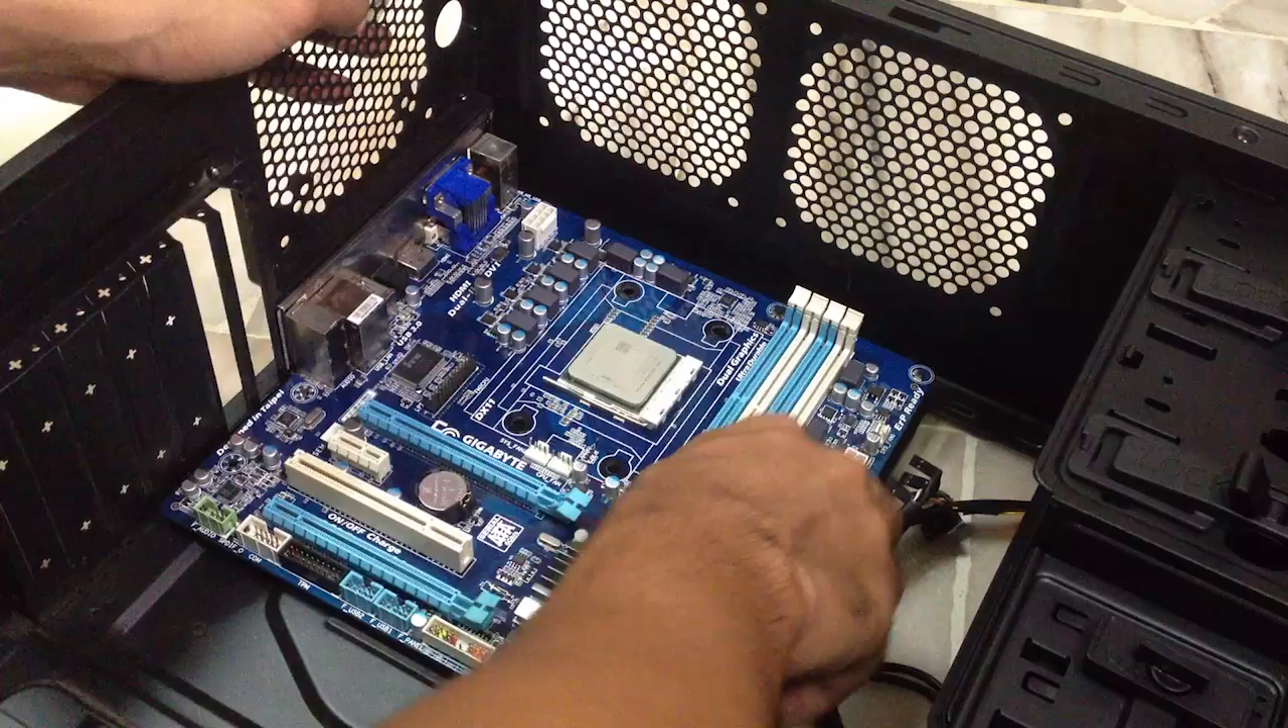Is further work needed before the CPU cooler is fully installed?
Yes.